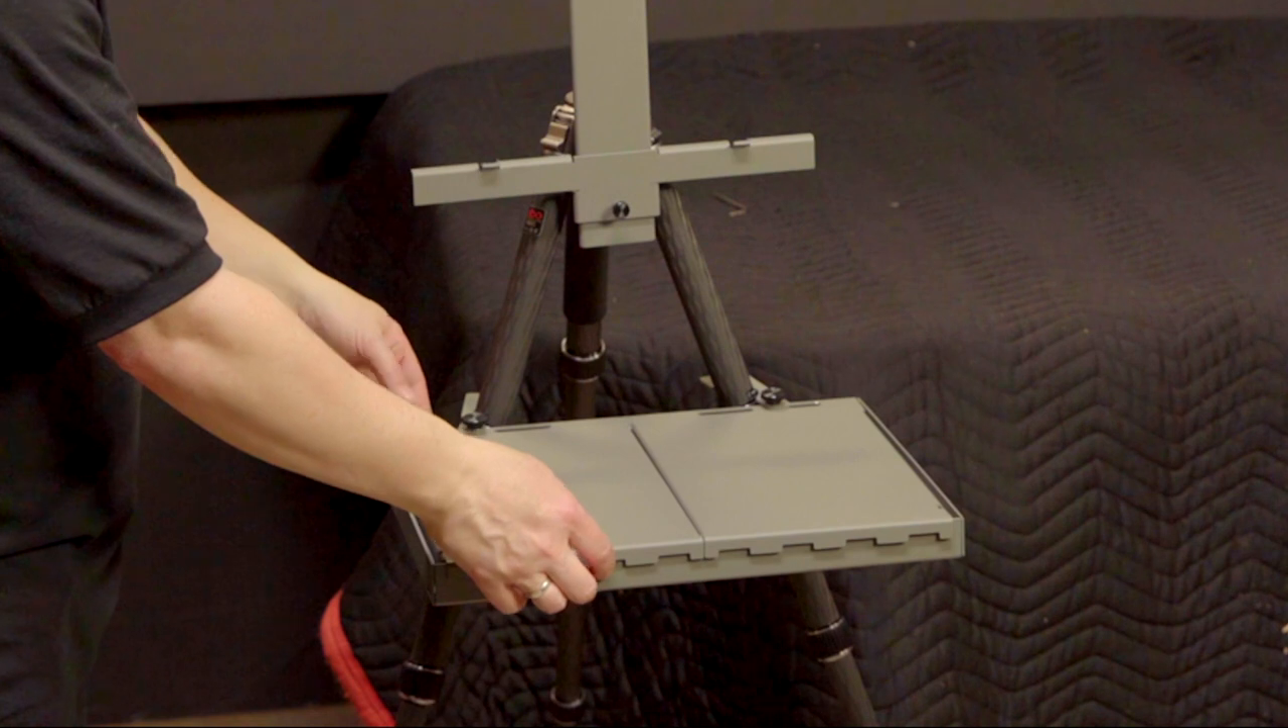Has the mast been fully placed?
Yes.